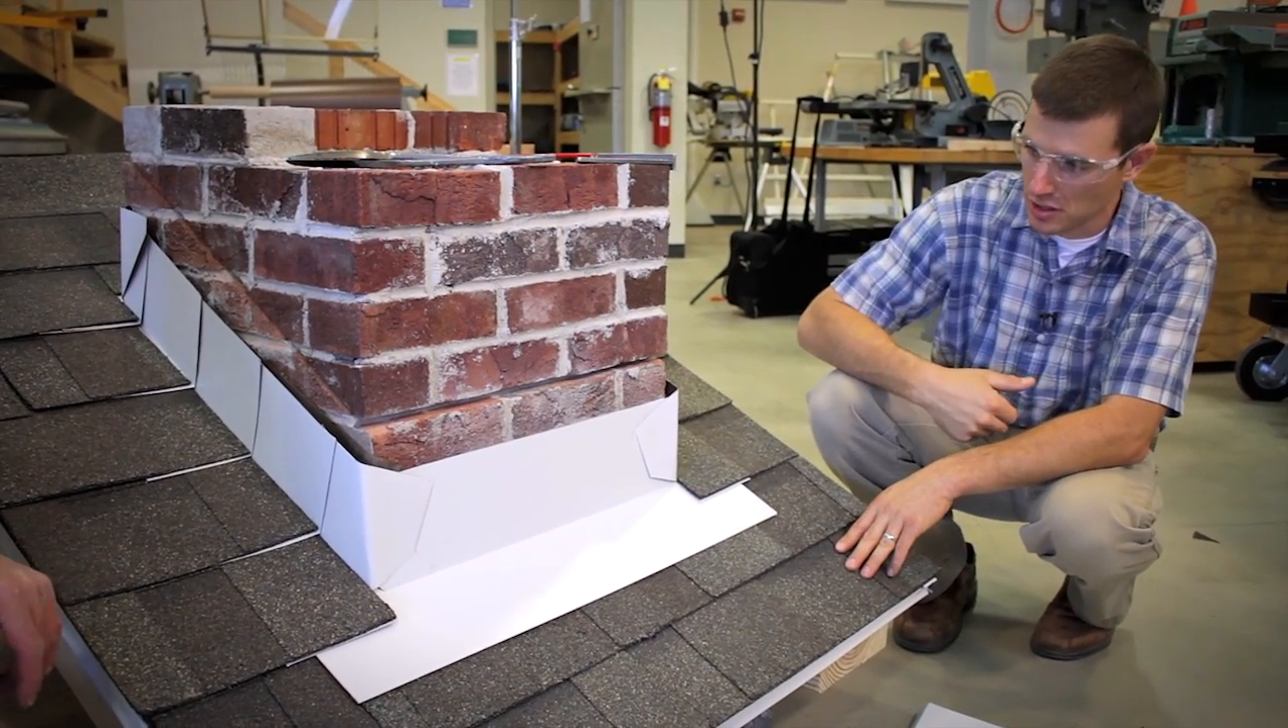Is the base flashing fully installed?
Yes.